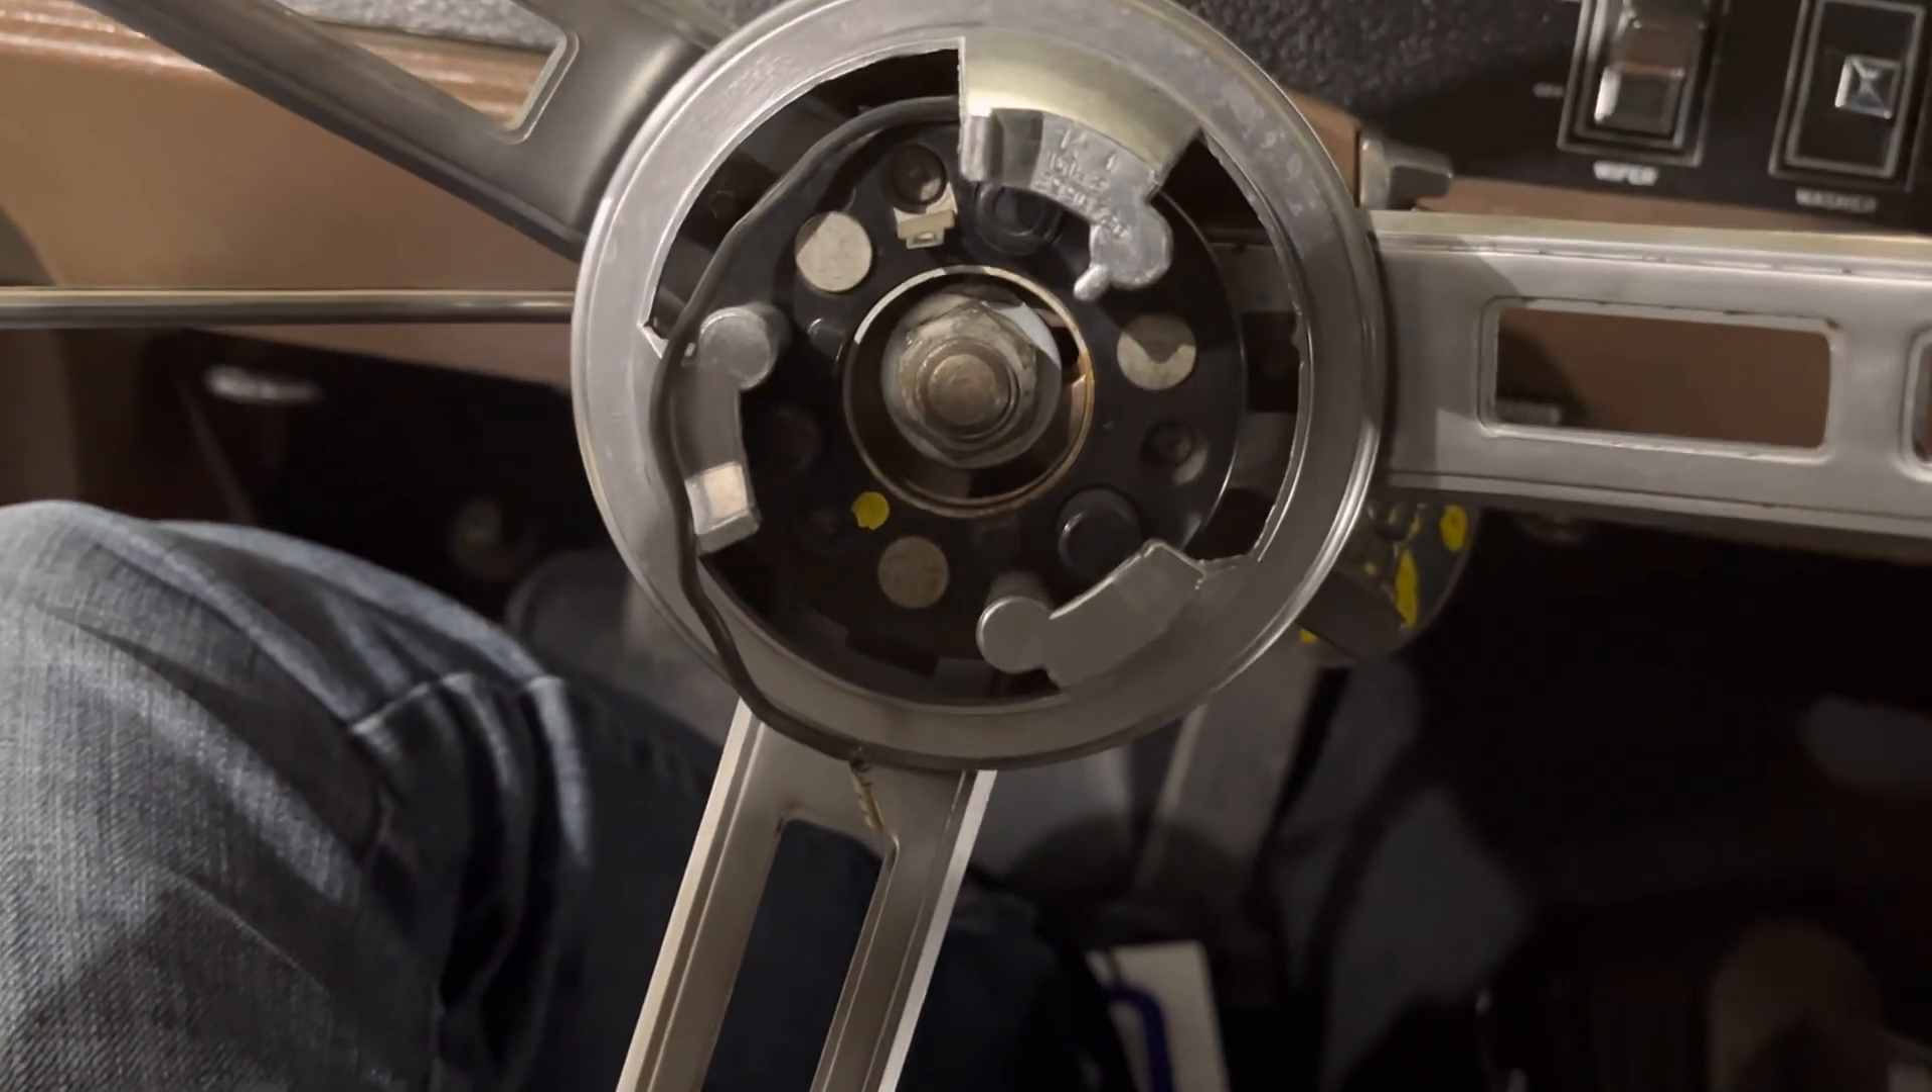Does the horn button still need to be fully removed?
No.